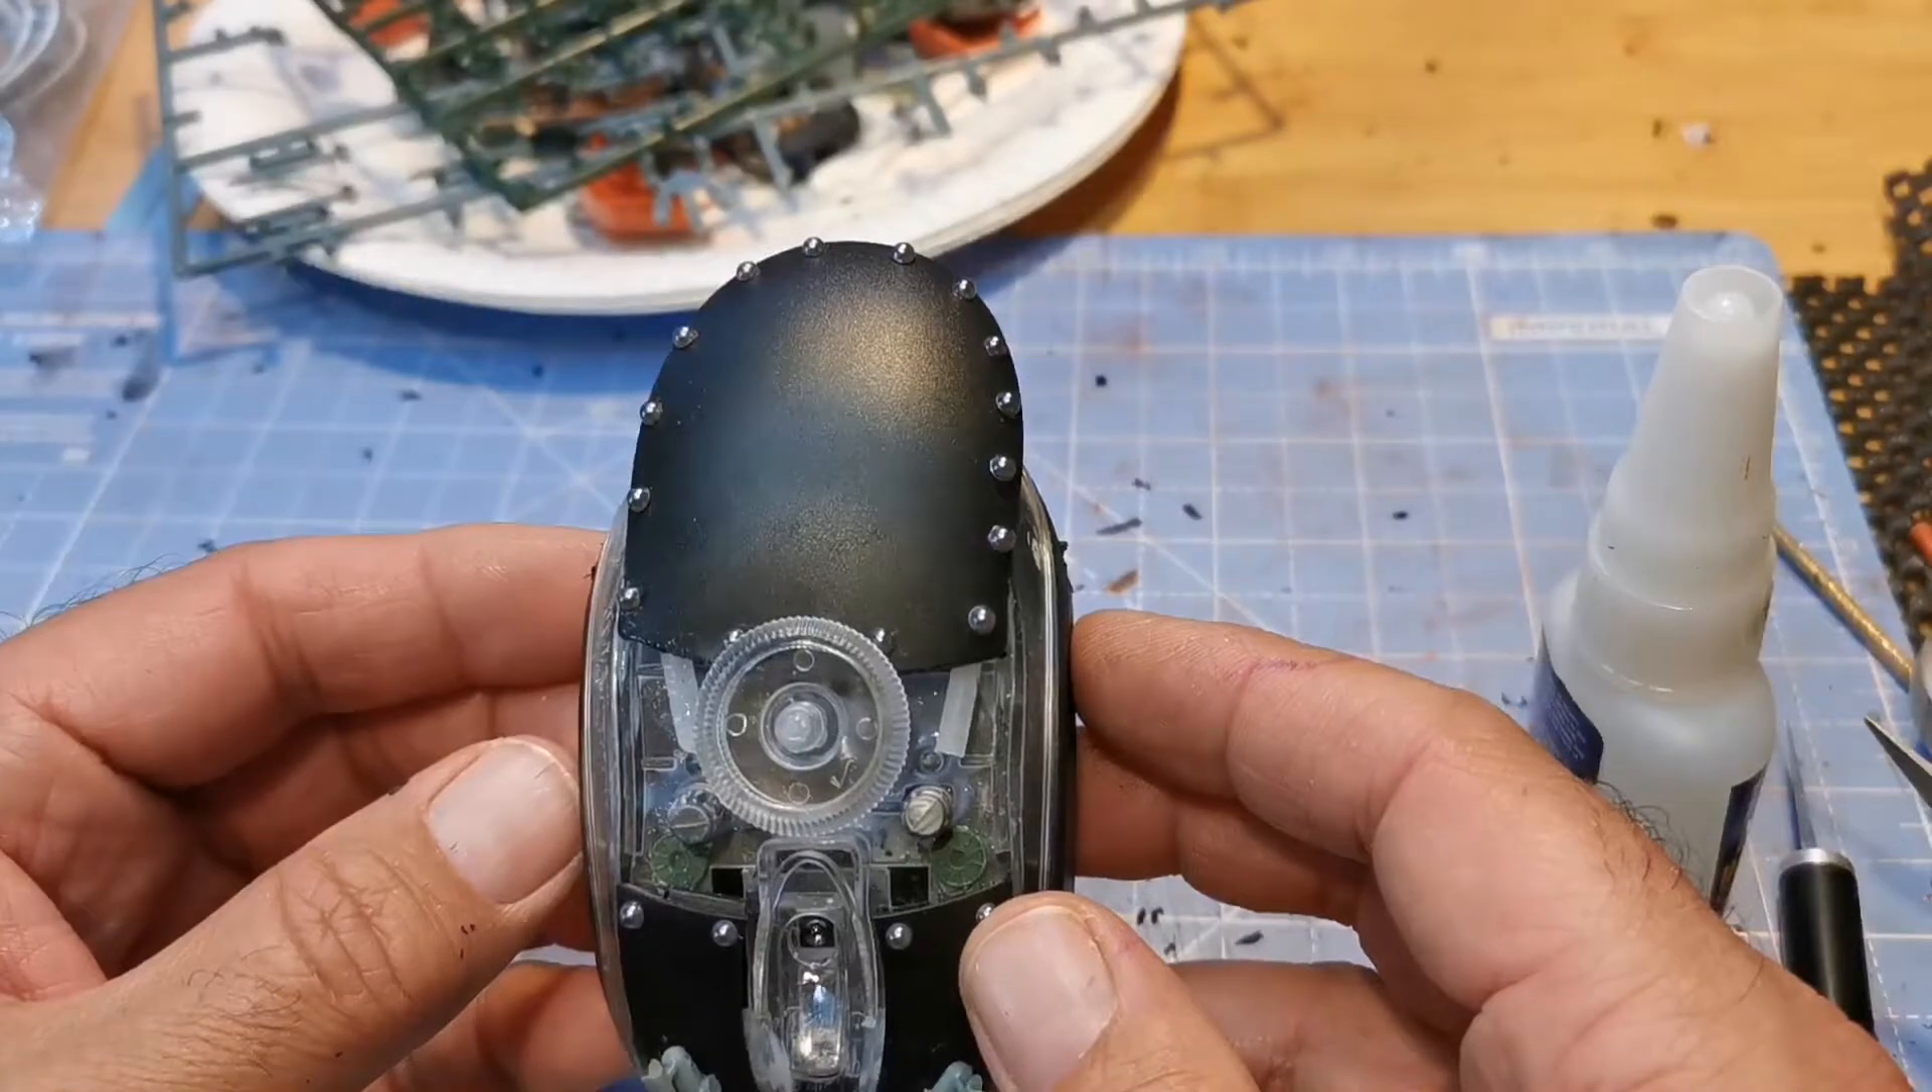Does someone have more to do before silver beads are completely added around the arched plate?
No.